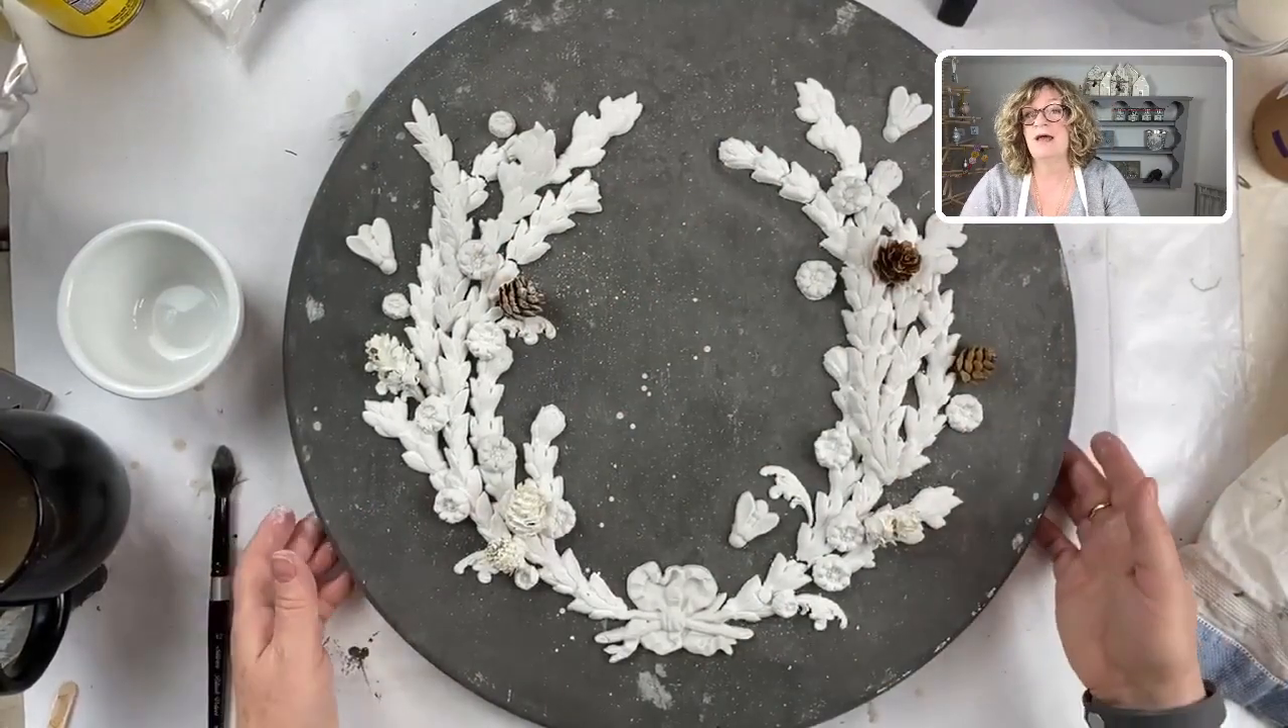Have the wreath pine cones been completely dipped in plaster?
No.